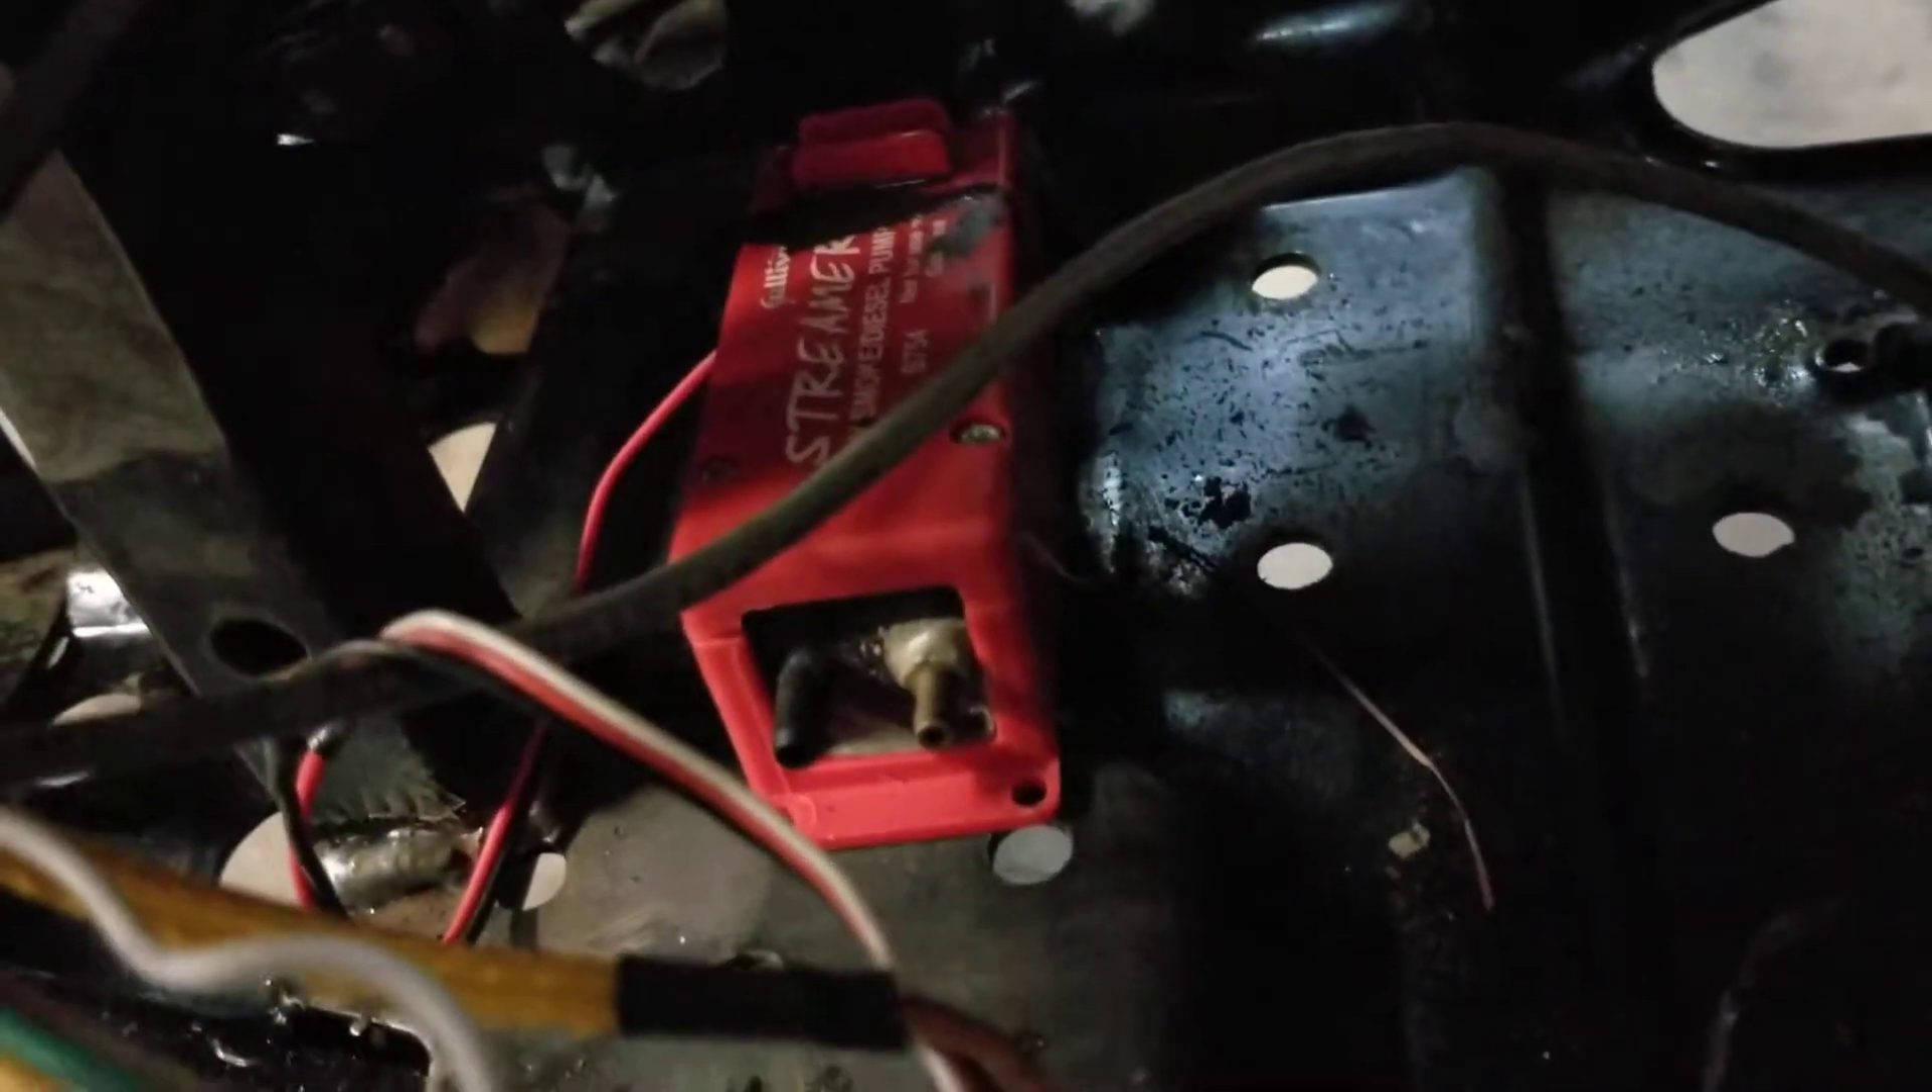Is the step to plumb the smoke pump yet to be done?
Yes.